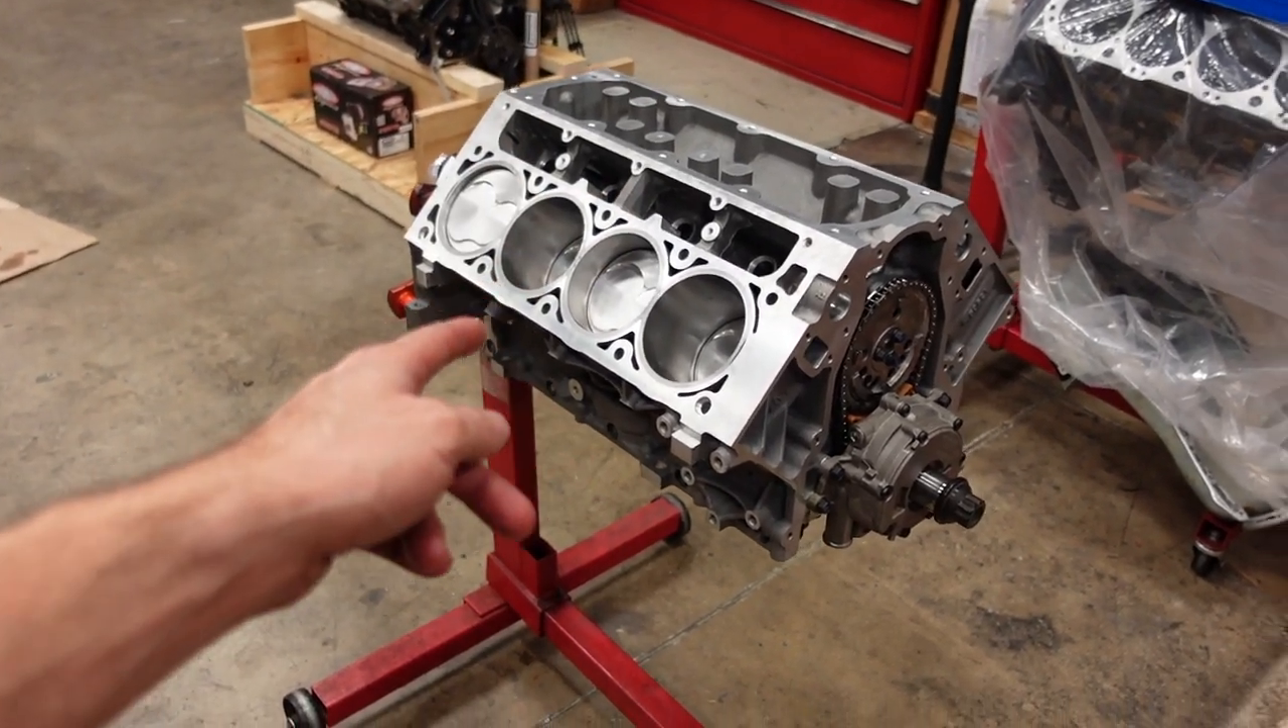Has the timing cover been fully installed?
No.